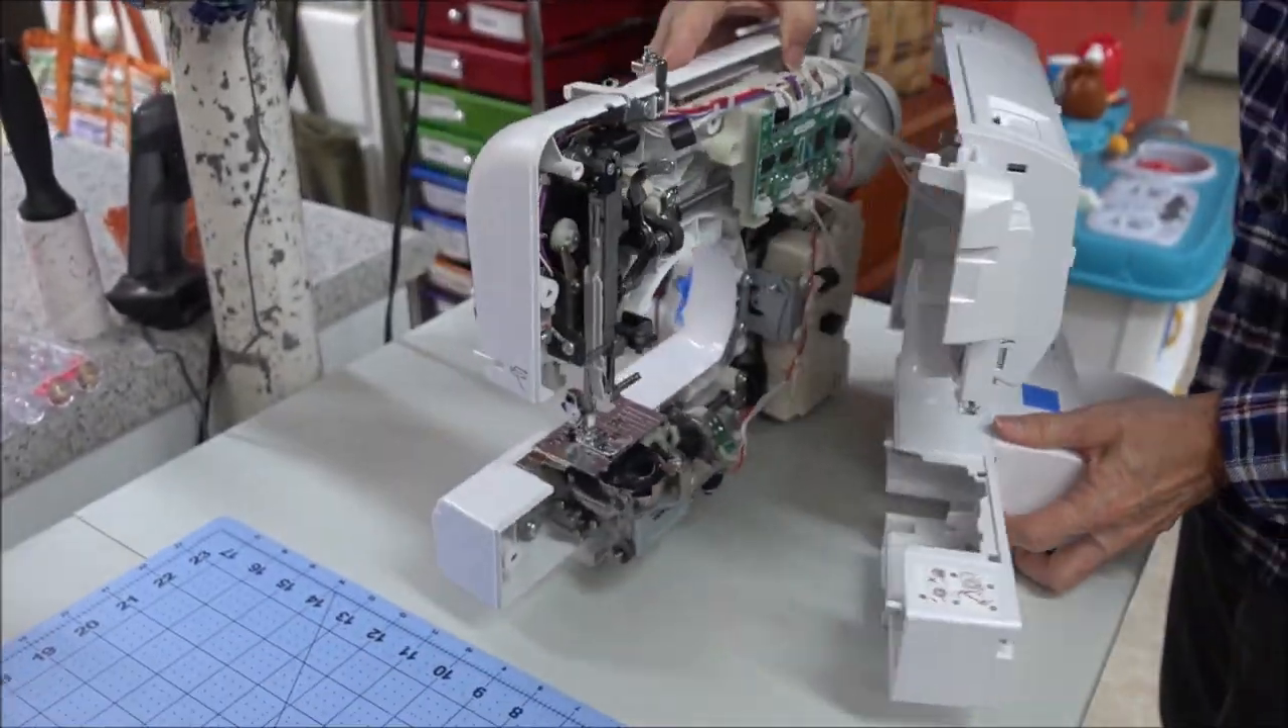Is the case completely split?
Yes.